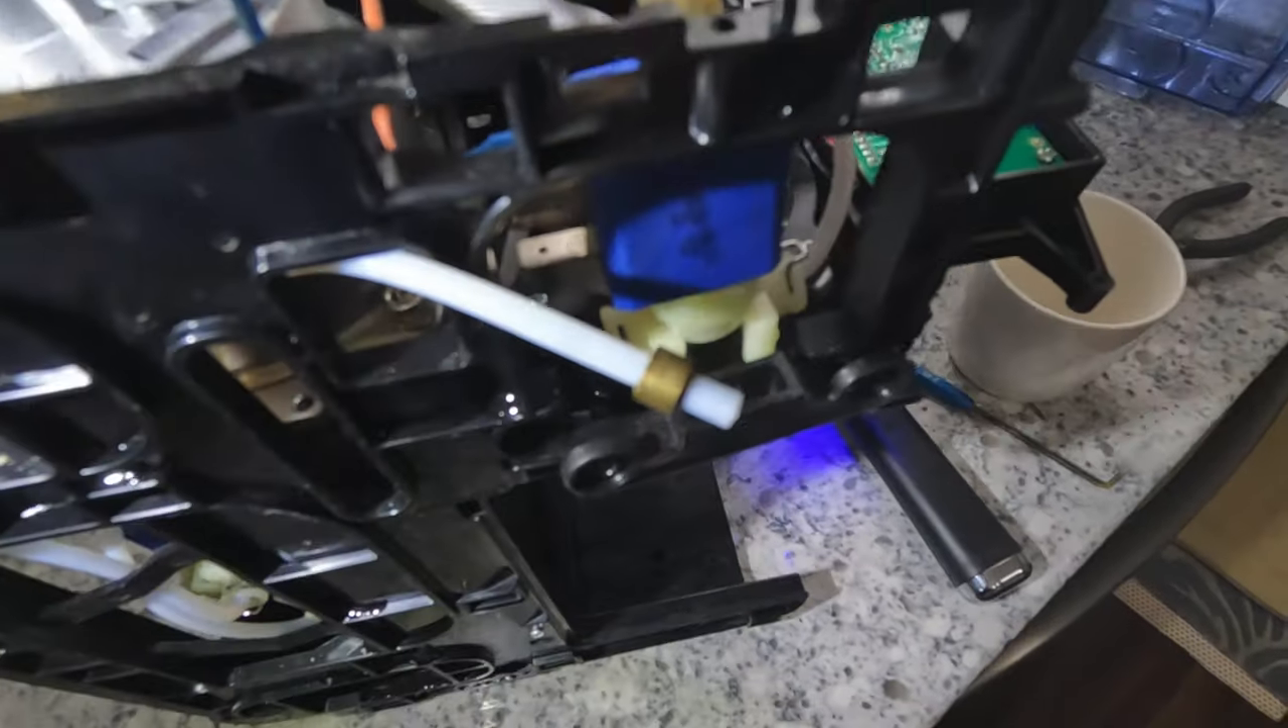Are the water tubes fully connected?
No.